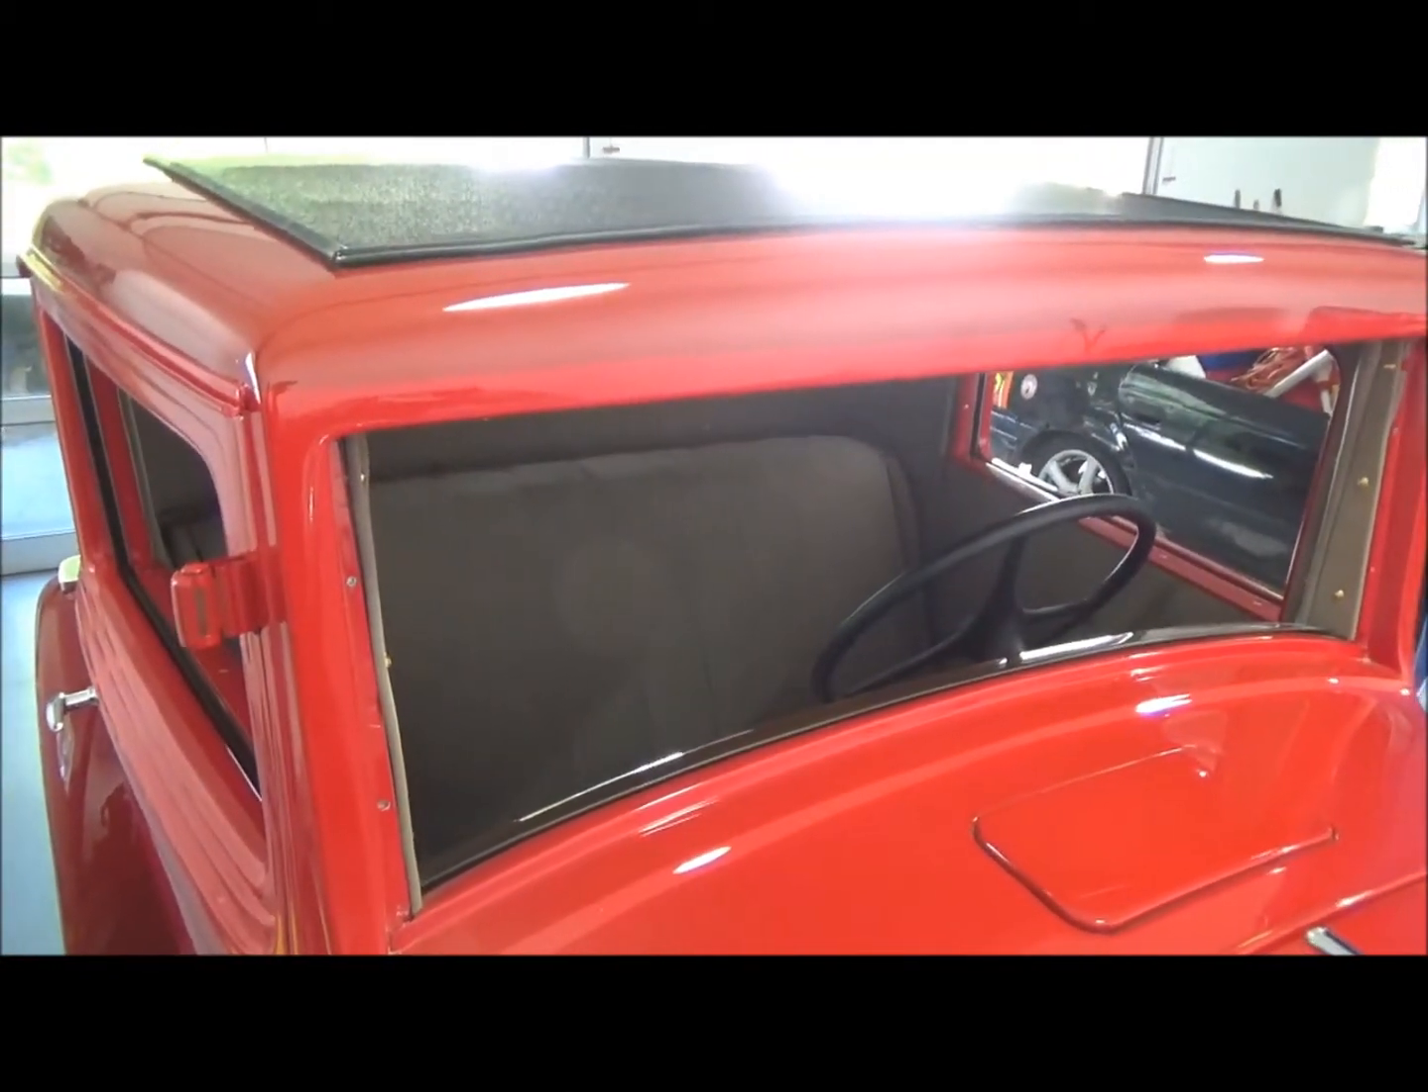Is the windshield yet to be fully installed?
Yes.